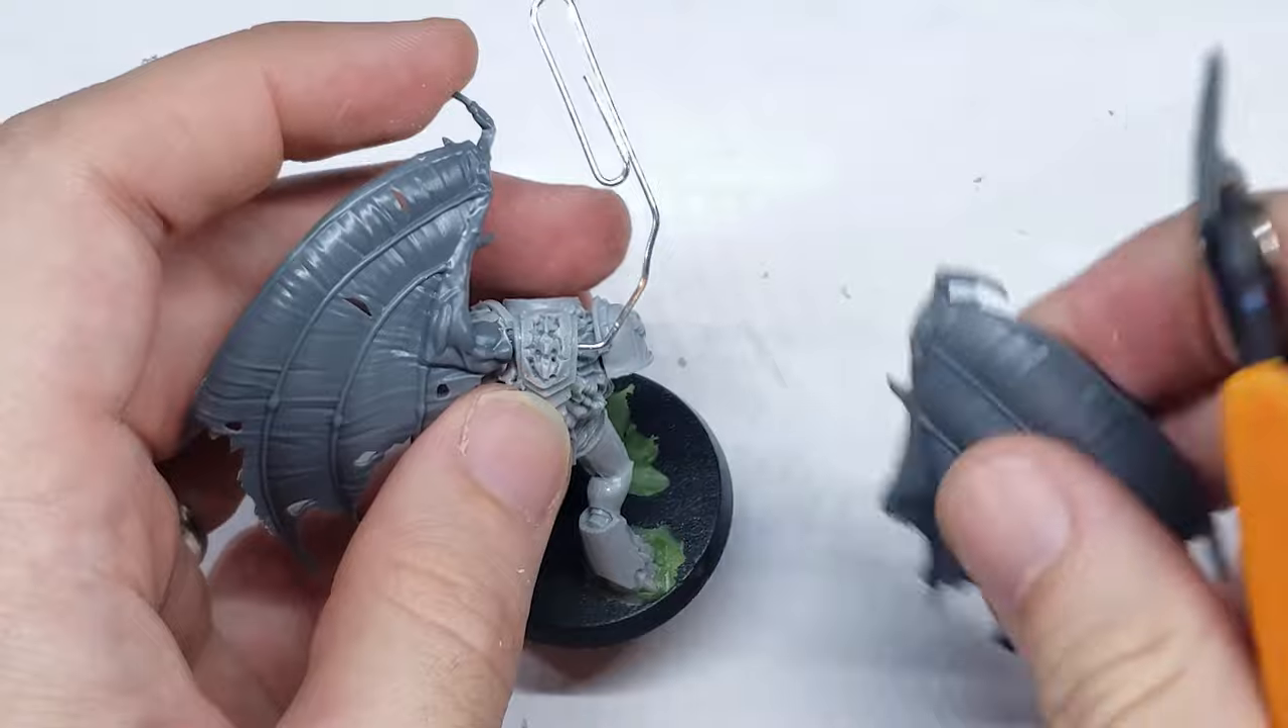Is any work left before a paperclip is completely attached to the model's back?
No.